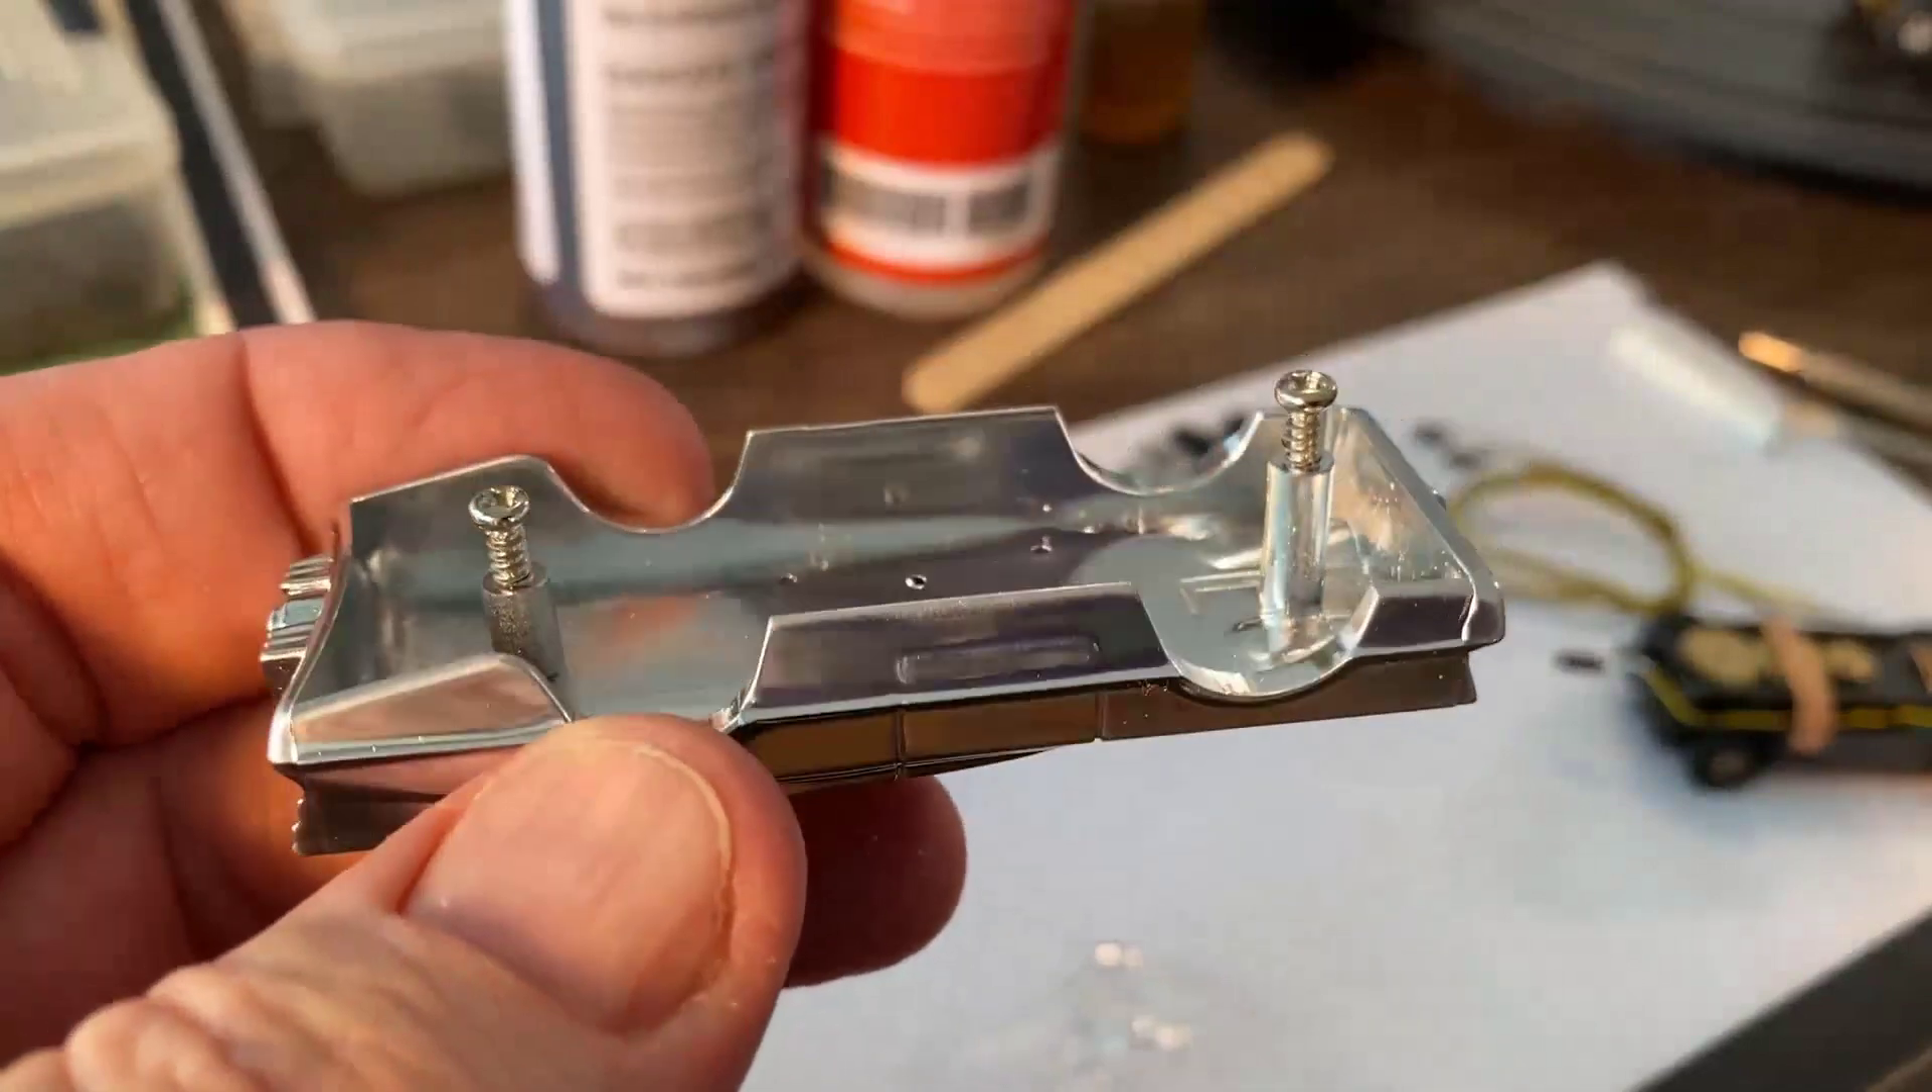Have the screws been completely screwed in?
No.